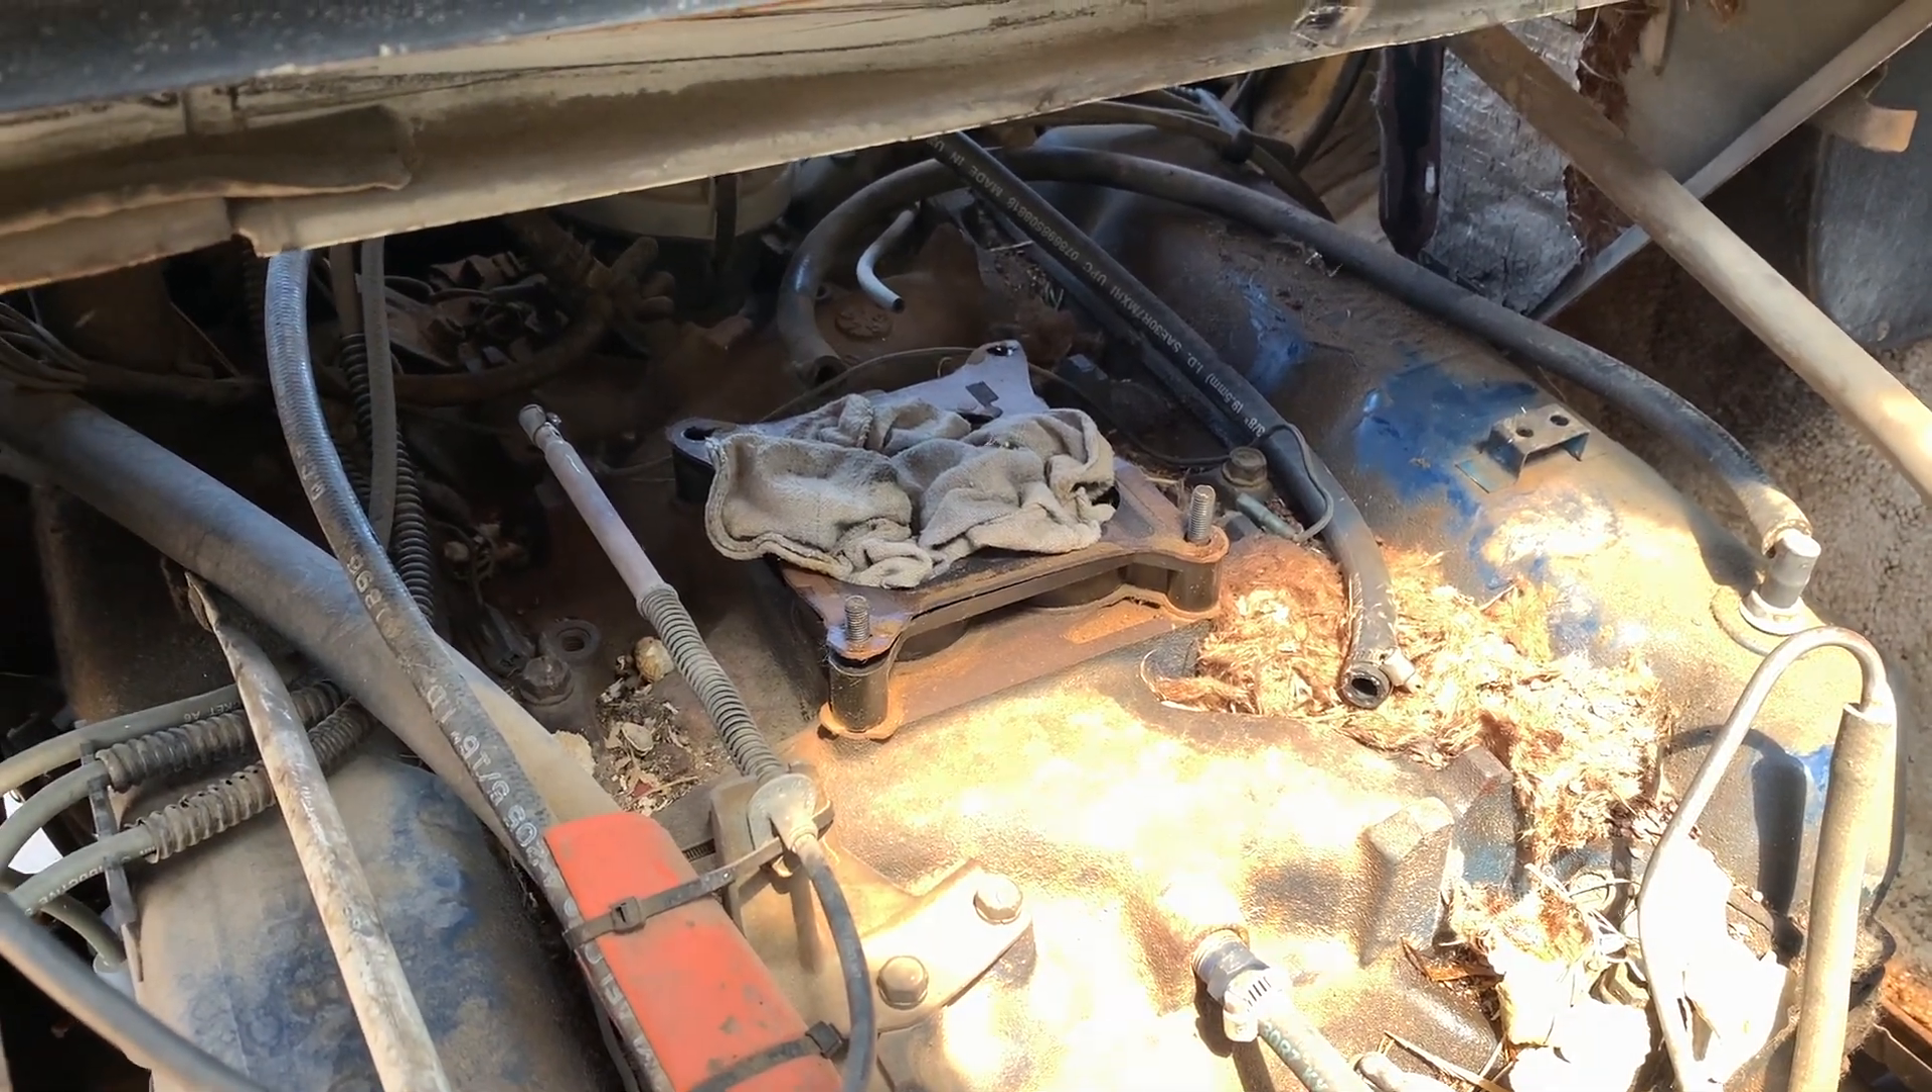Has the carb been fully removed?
Yes.